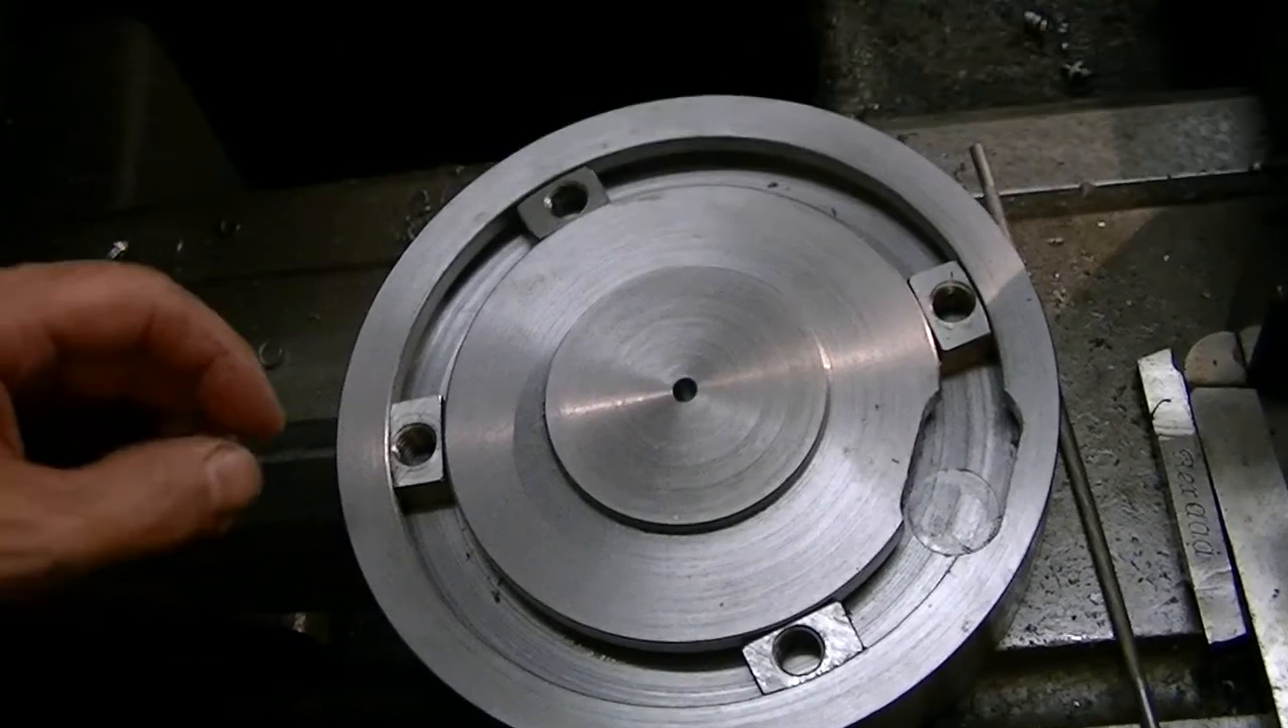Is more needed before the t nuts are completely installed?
No.